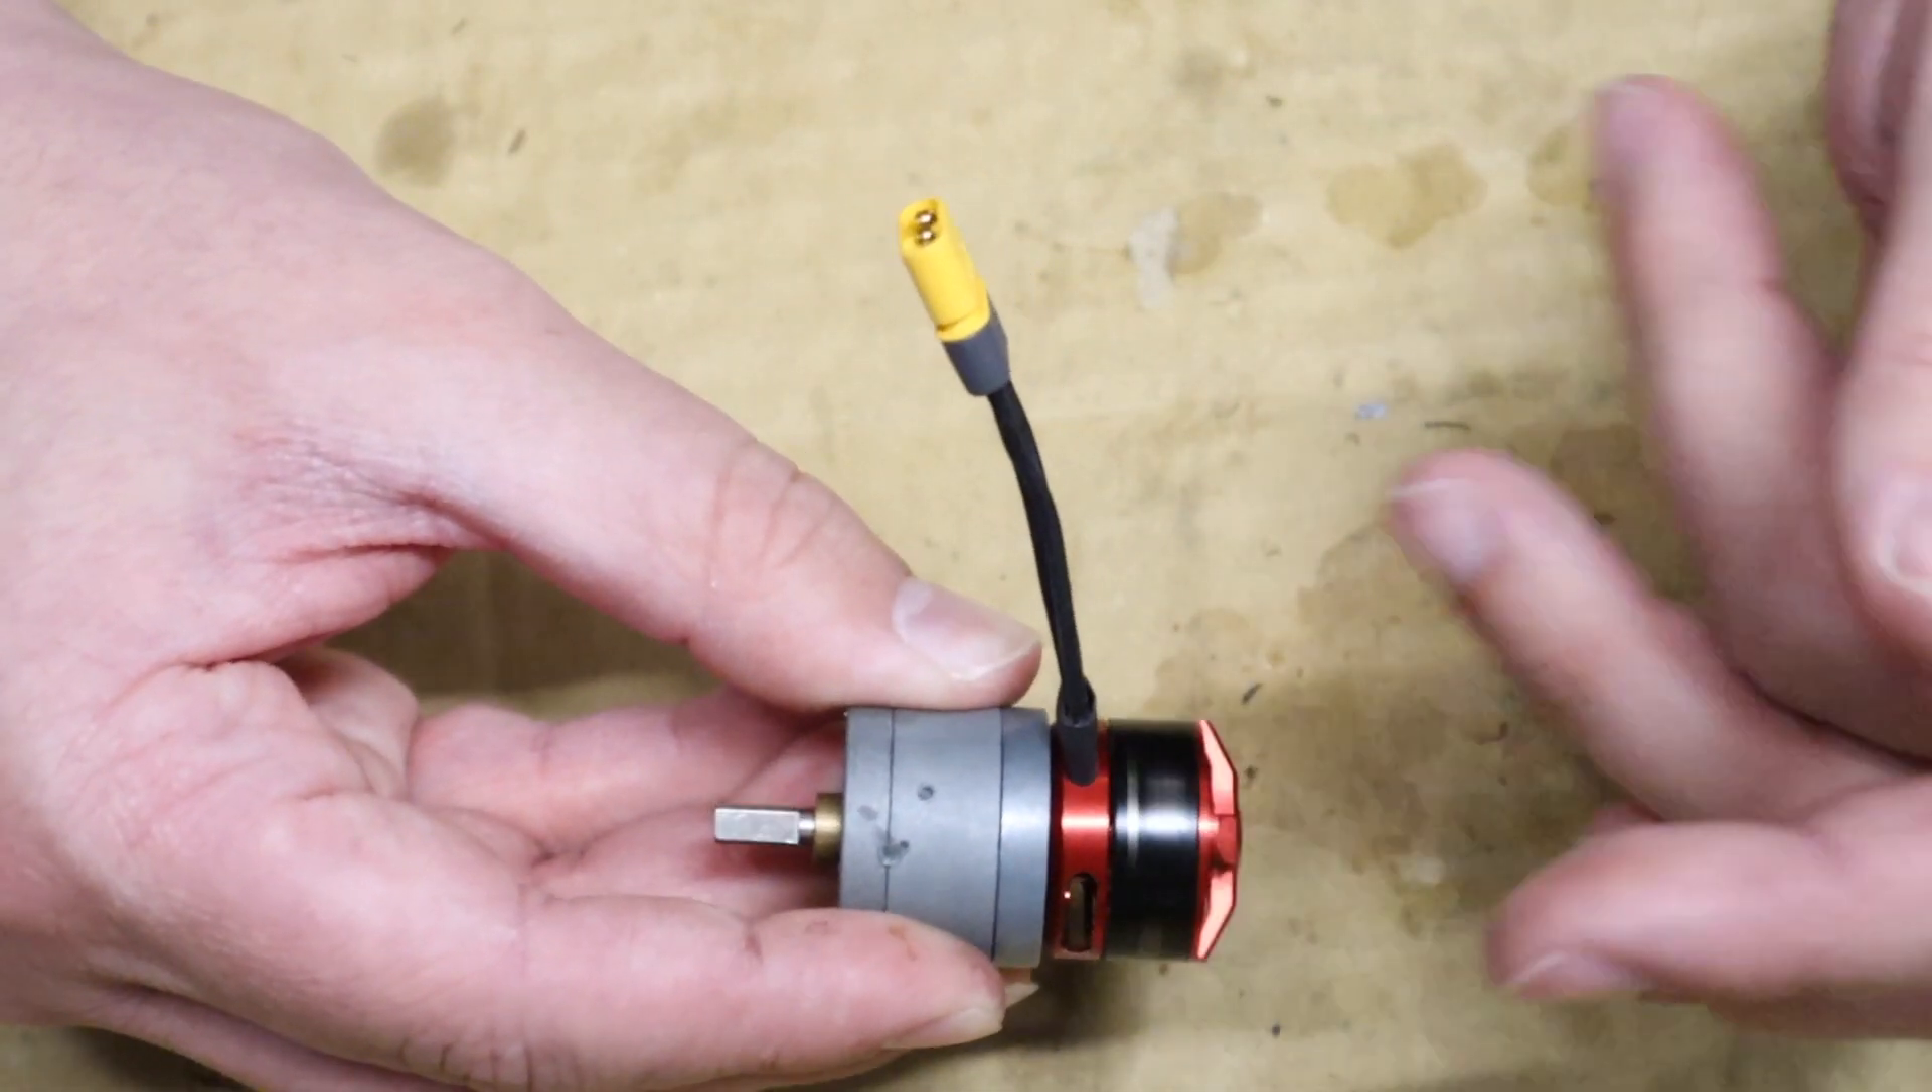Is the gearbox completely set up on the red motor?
Yes.